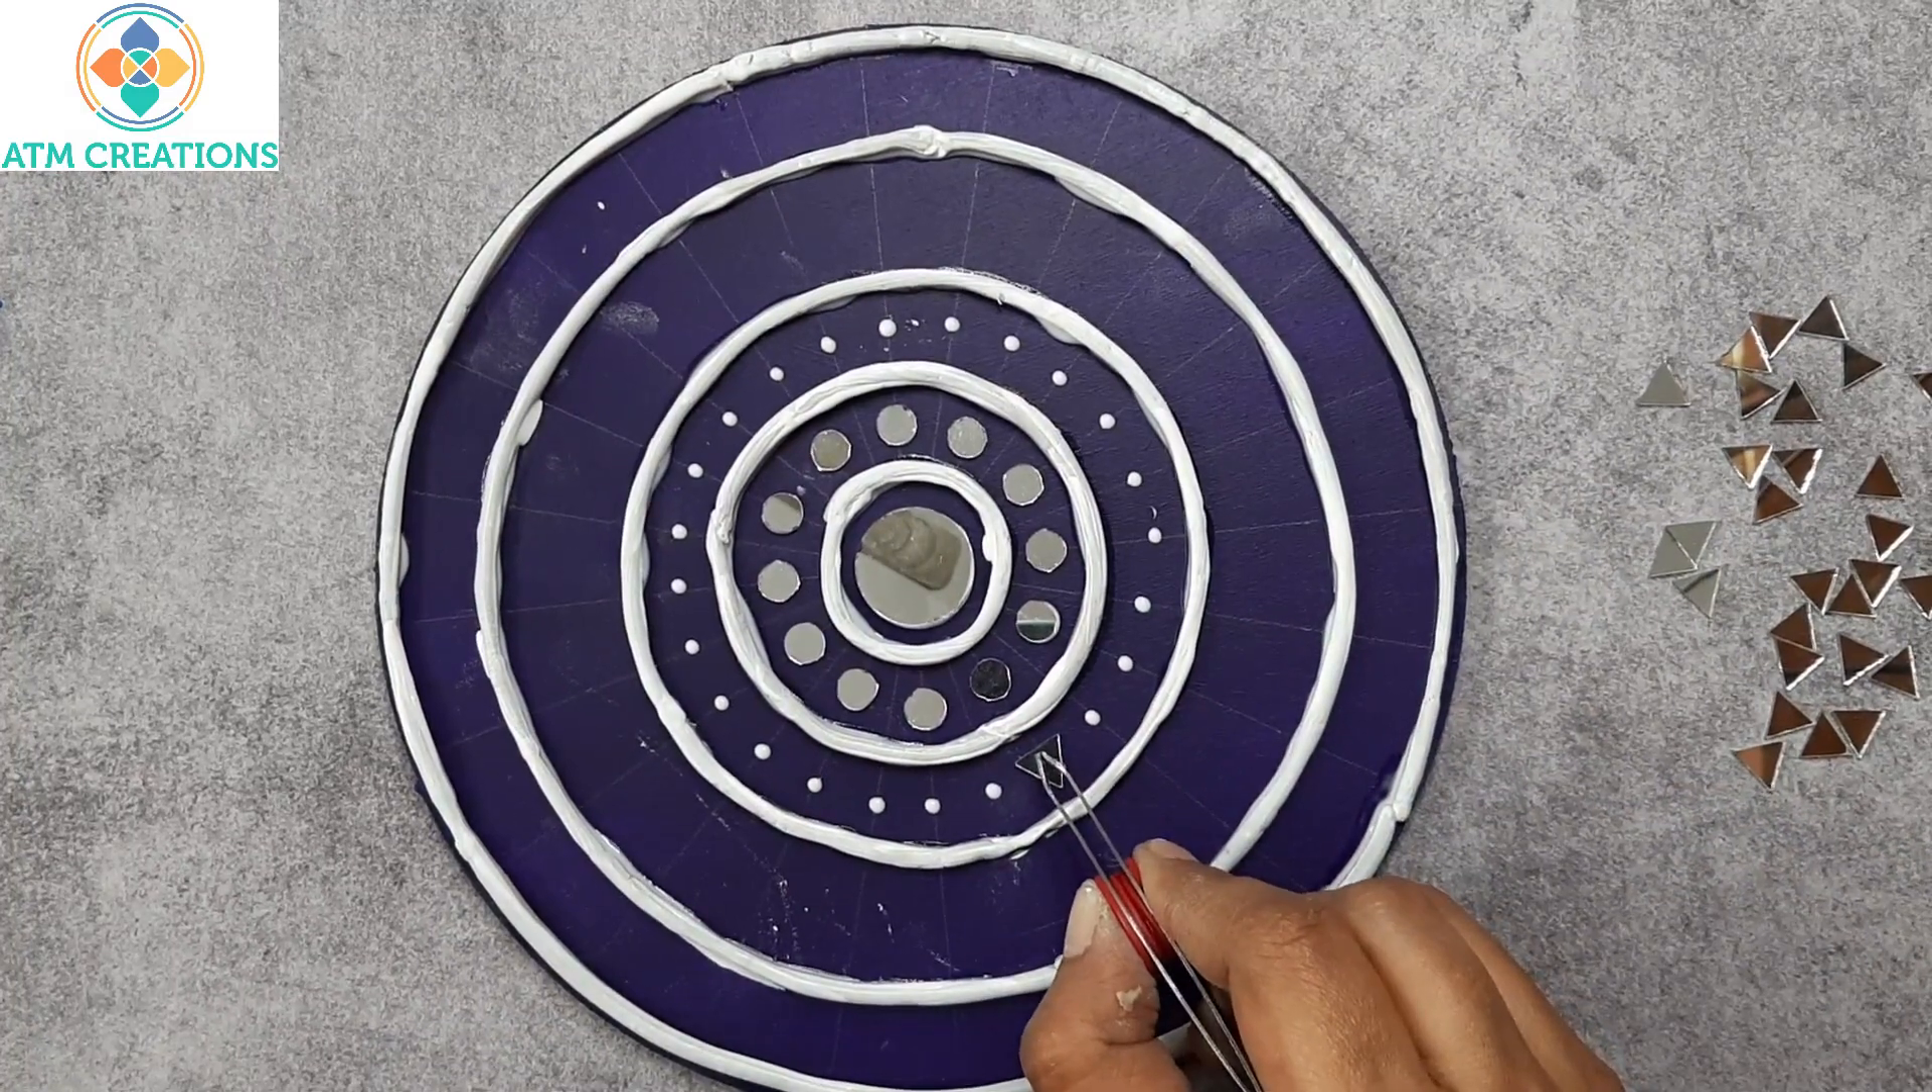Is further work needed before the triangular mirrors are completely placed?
Yes.